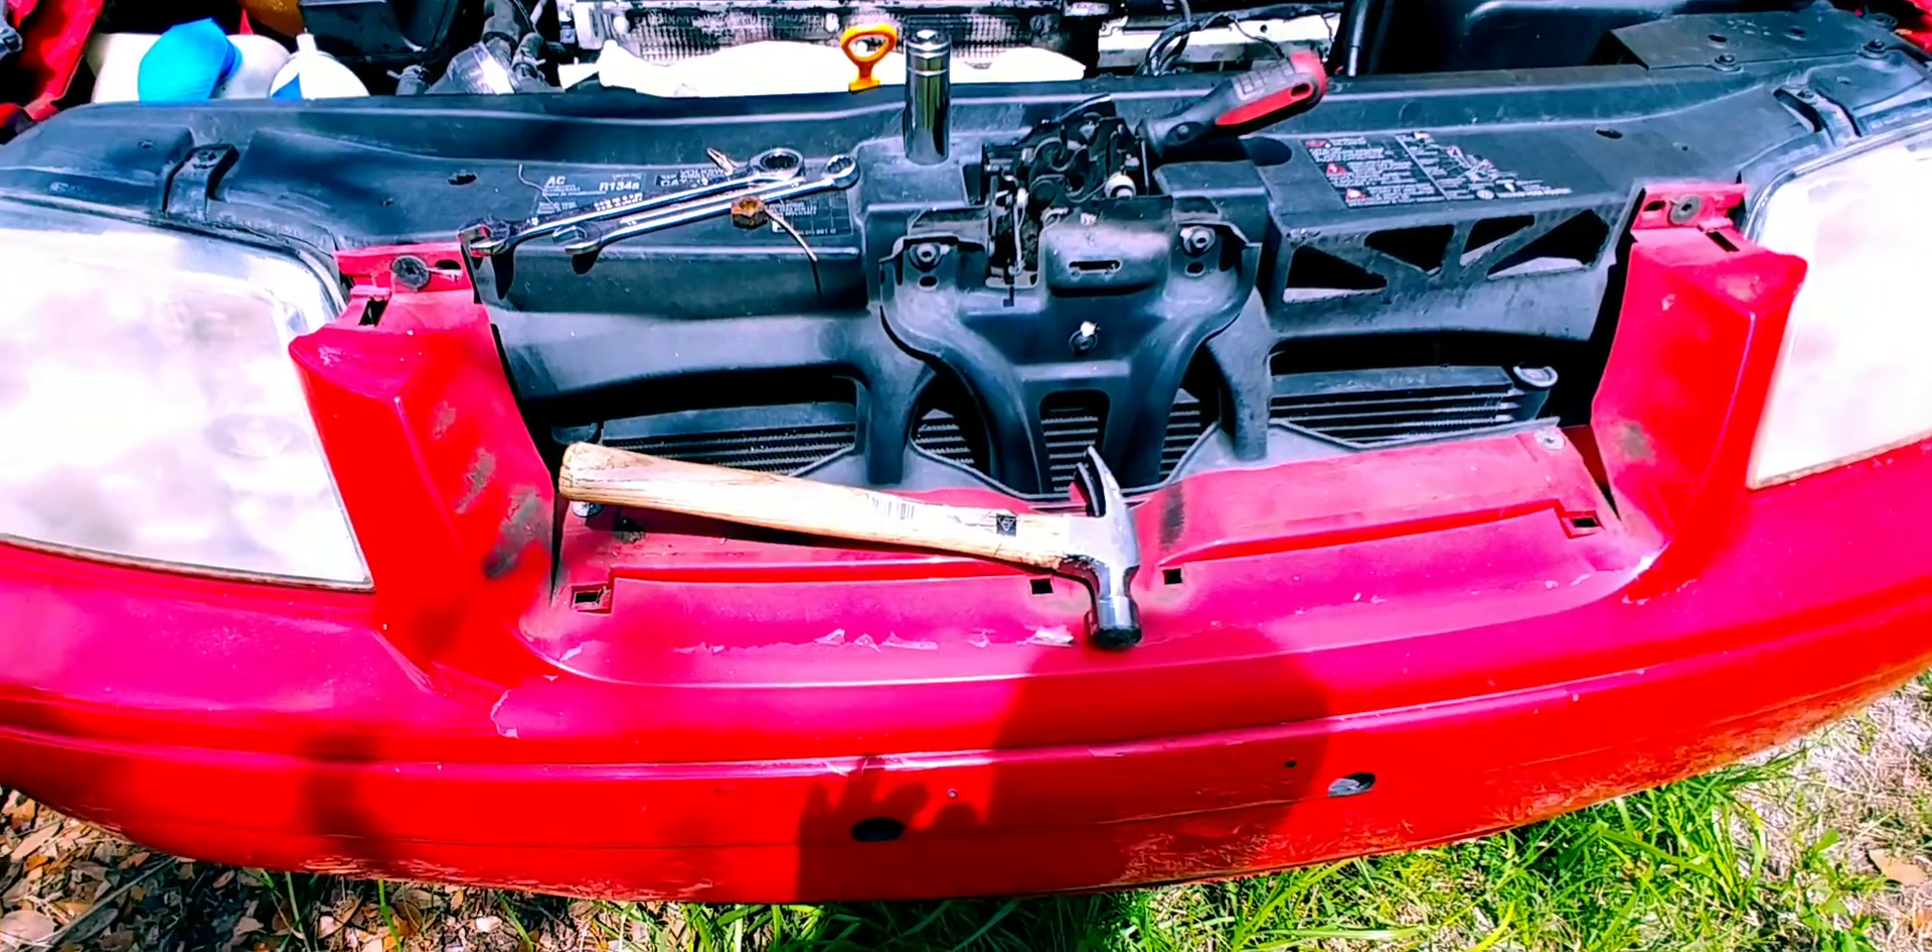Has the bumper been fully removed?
No.